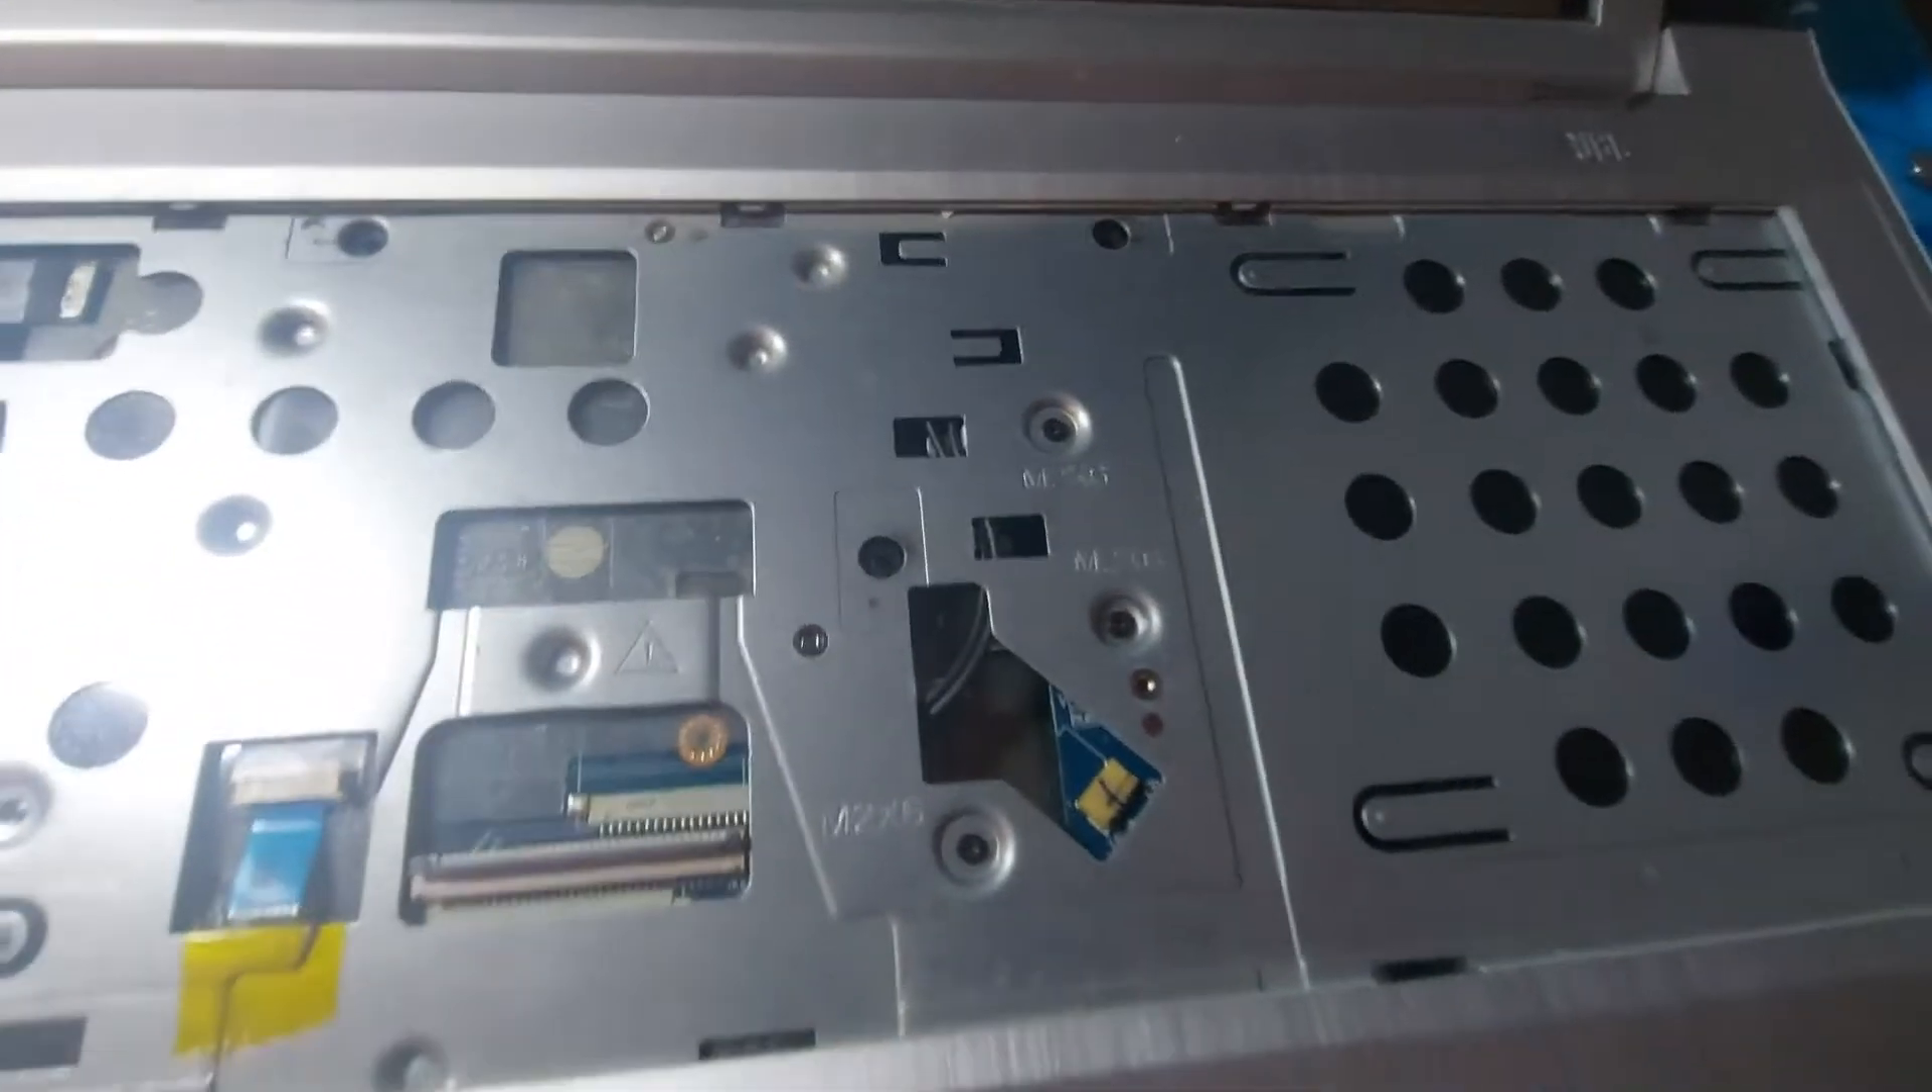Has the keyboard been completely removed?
Yes.